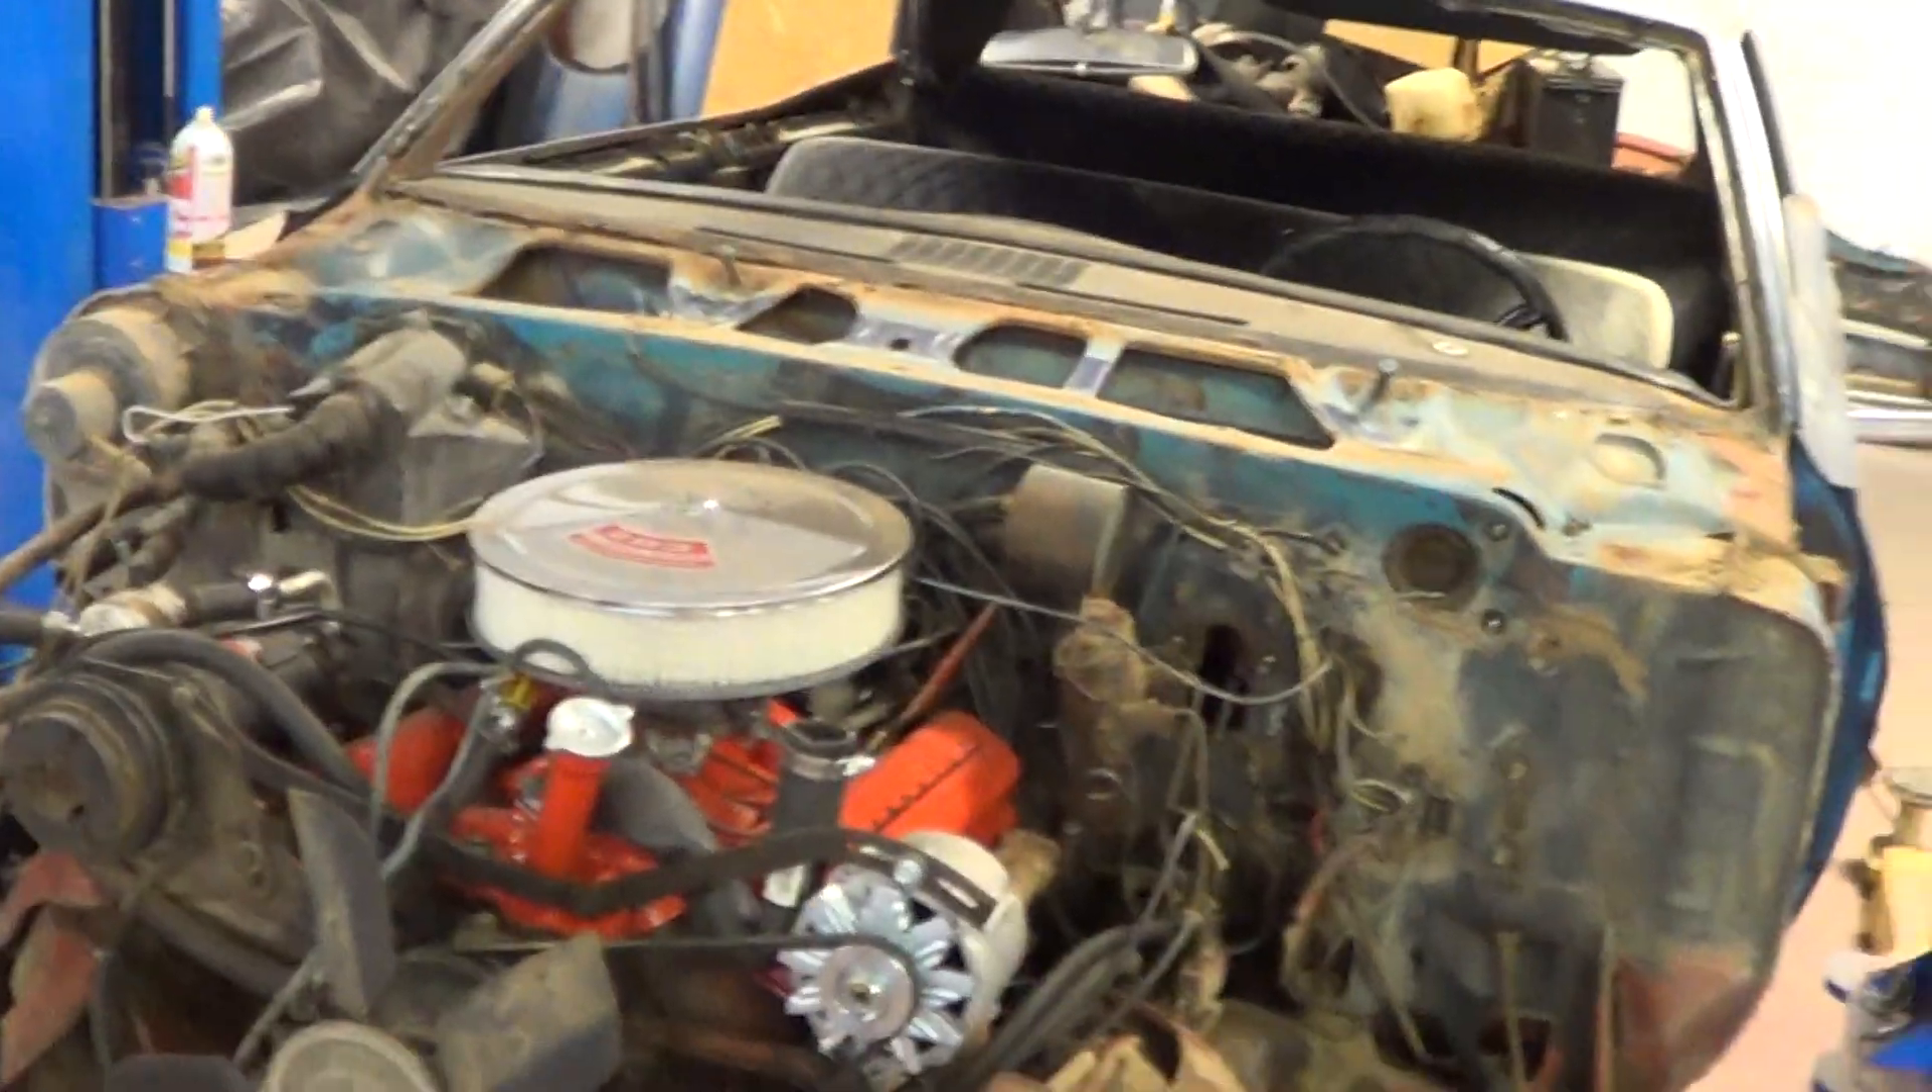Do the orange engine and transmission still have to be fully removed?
Yes.